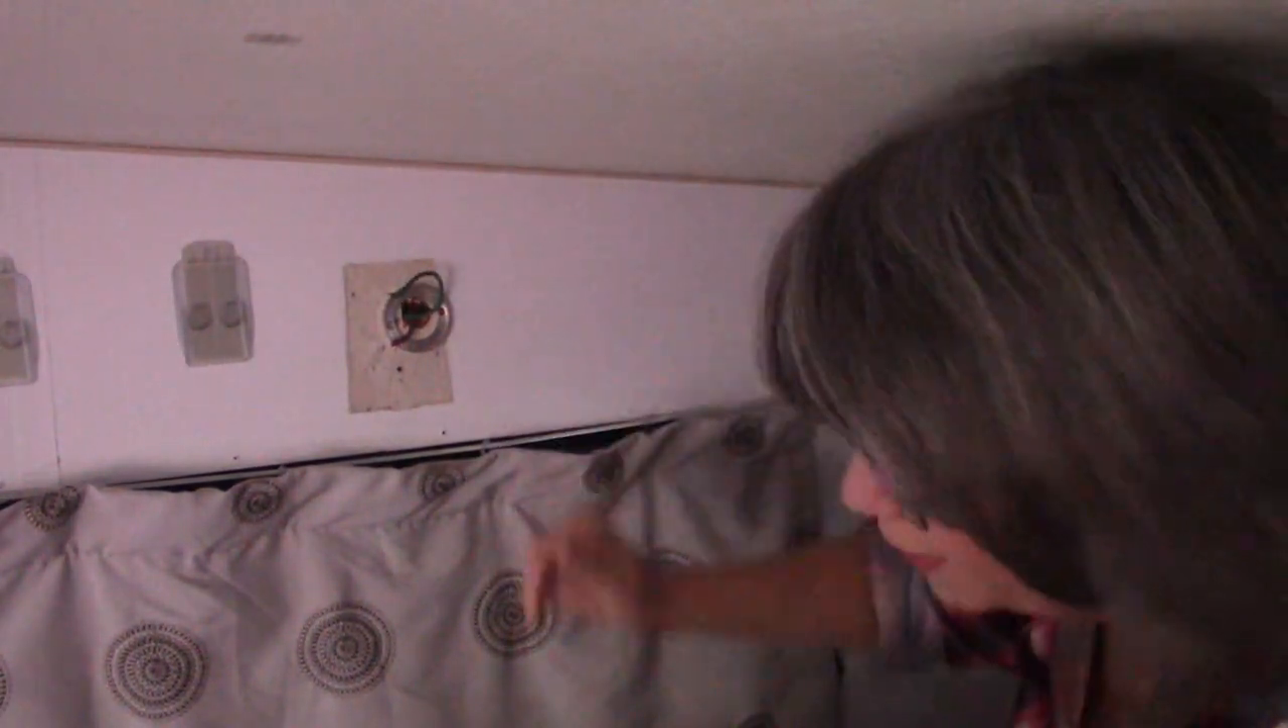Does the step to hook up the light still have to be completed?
Yes.